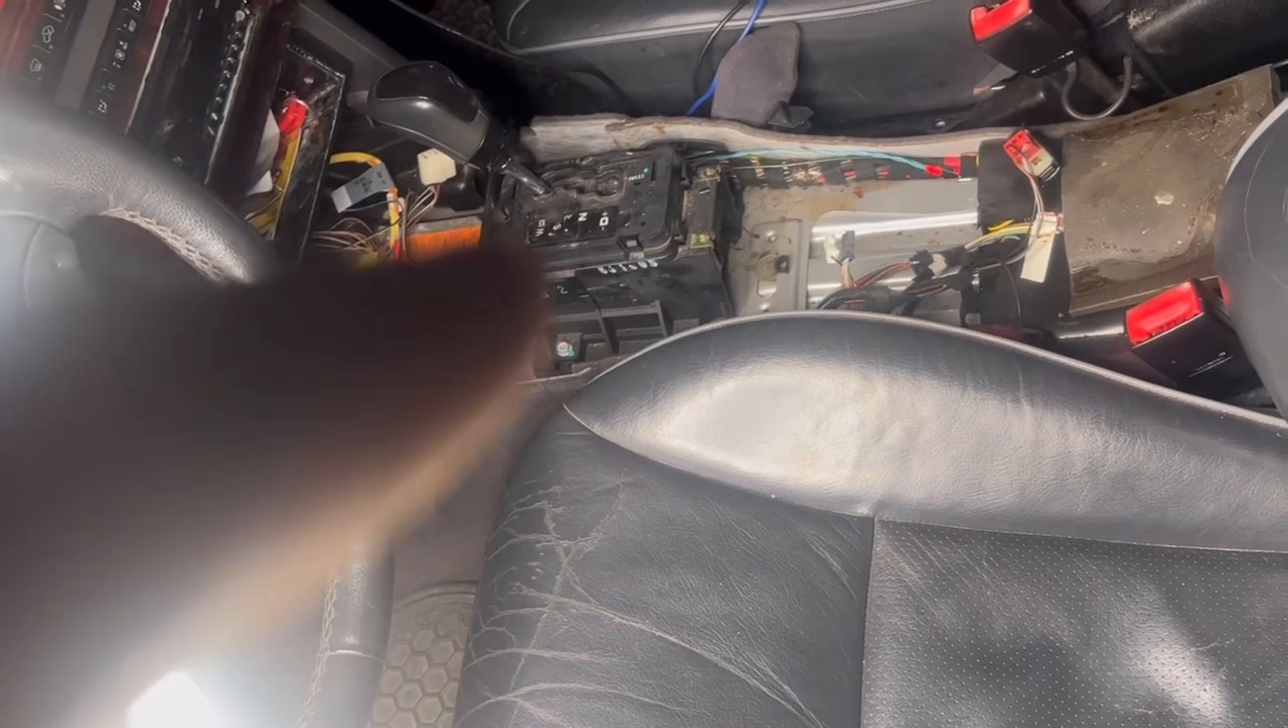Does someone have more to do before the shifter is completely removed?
Yes.